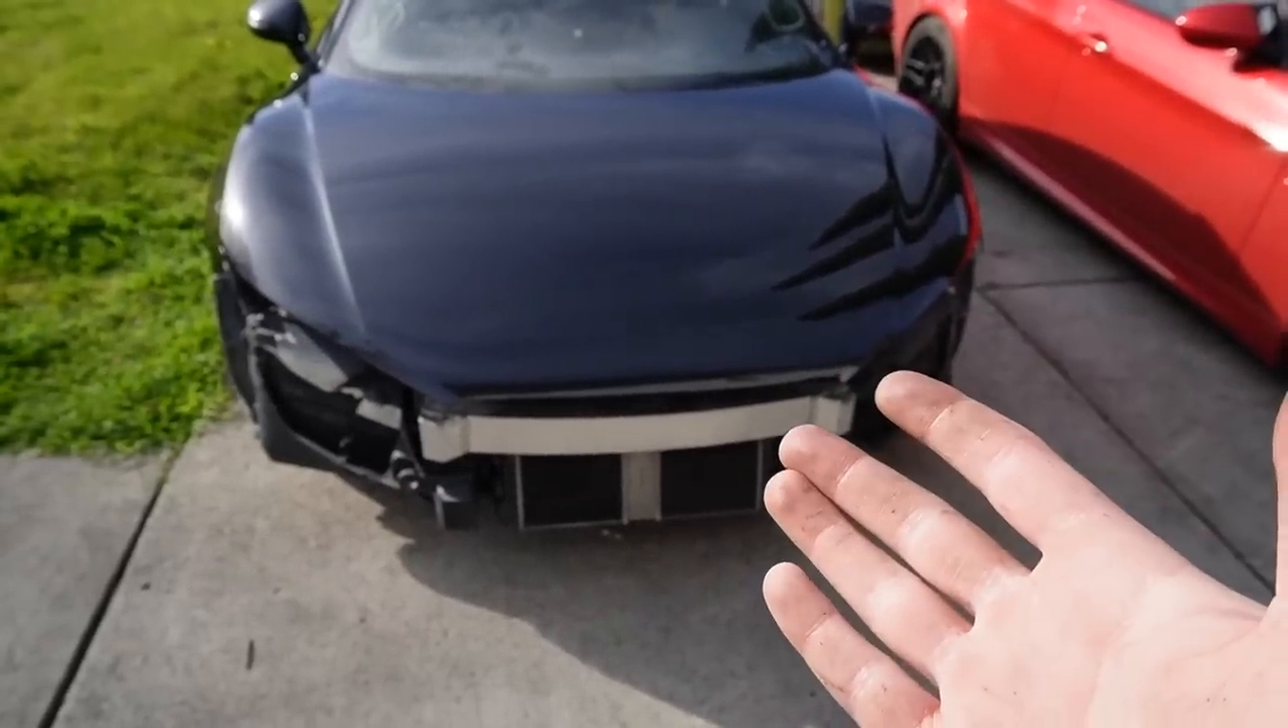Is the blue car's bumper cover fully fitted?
No.